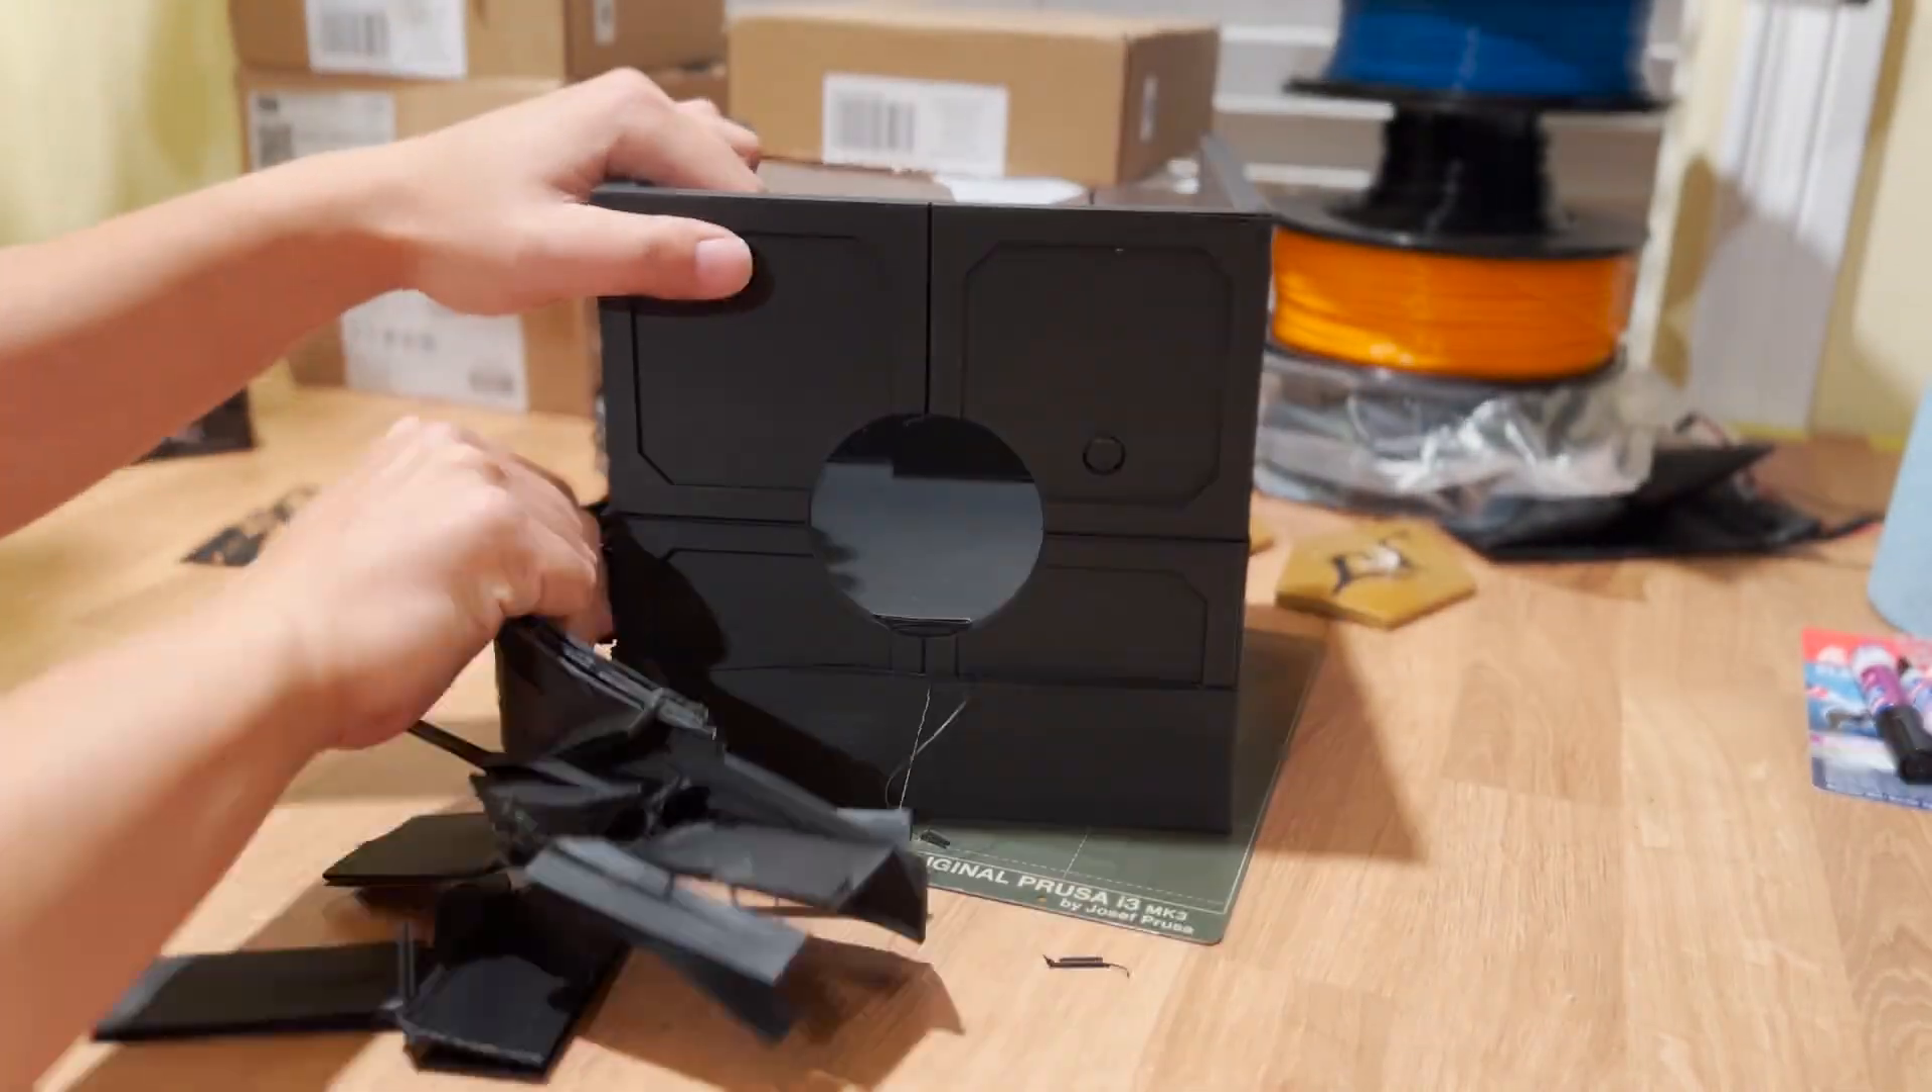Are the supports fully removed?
No.